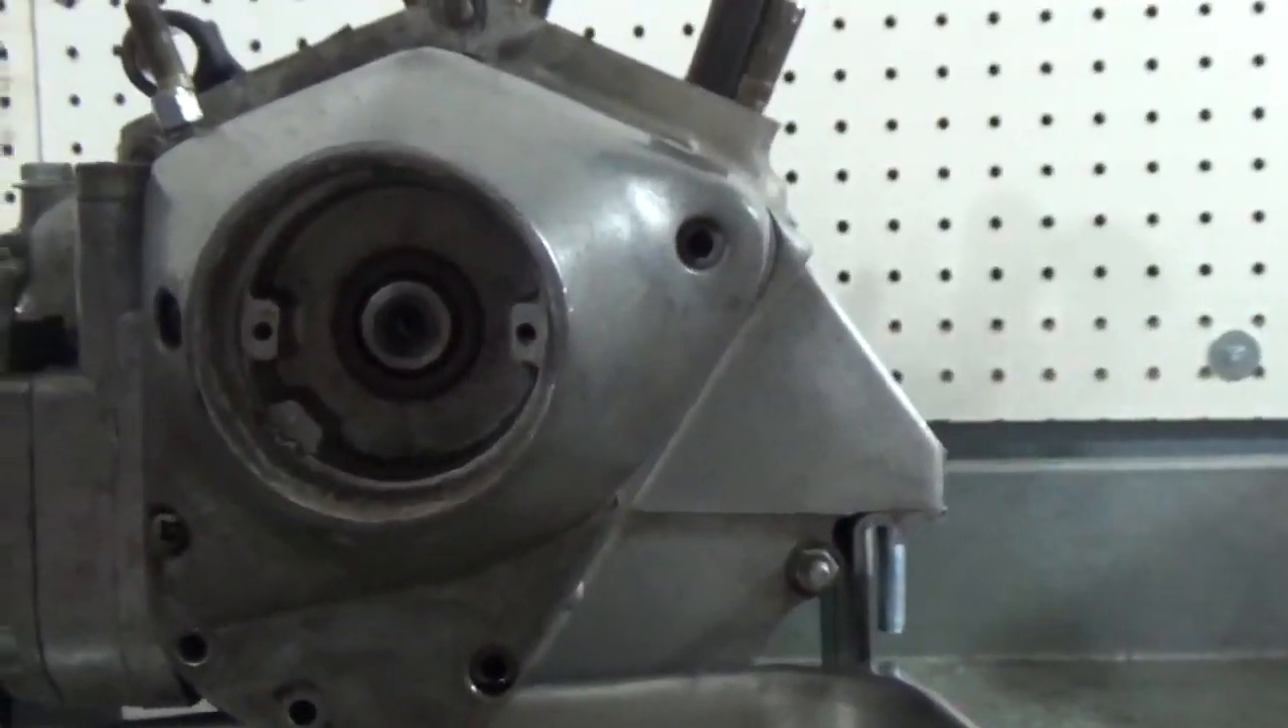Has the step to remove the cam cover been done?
No.